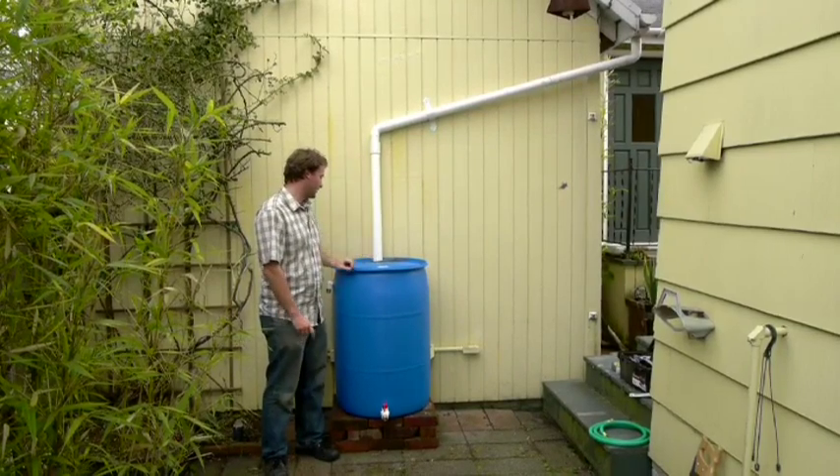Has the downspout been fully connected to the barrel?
Yes.